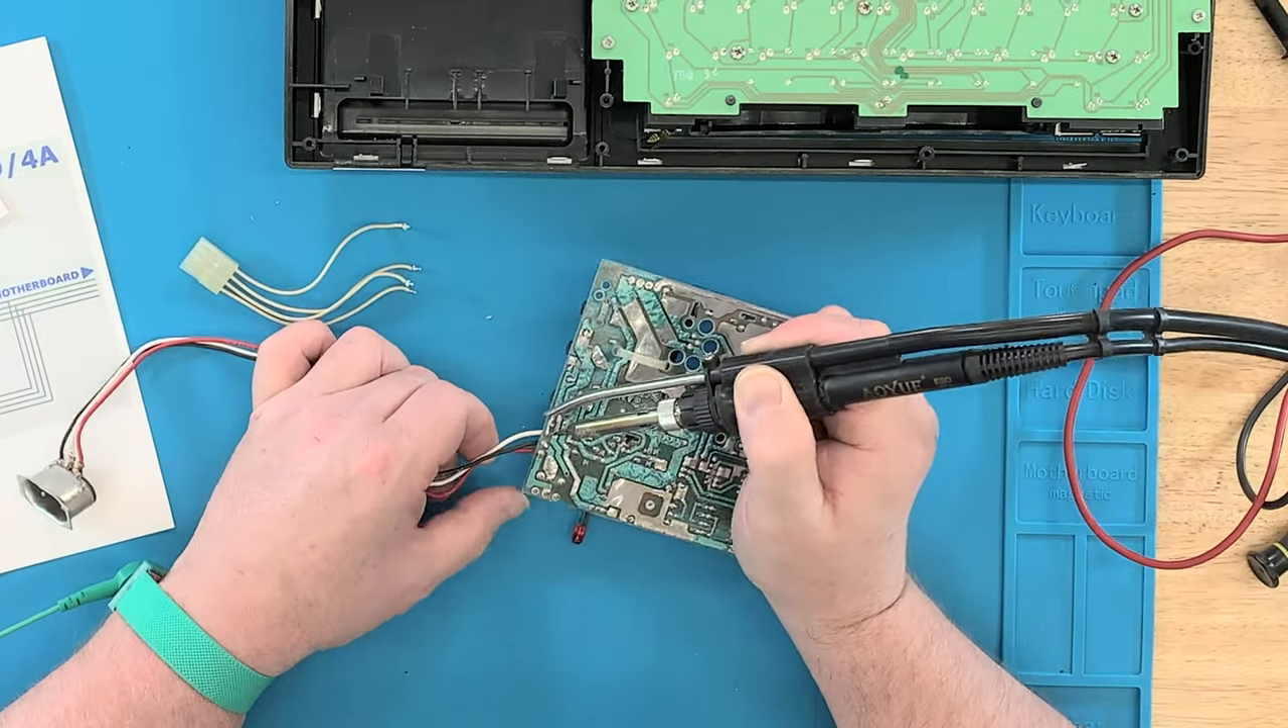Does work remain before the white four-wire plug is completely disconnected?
No.